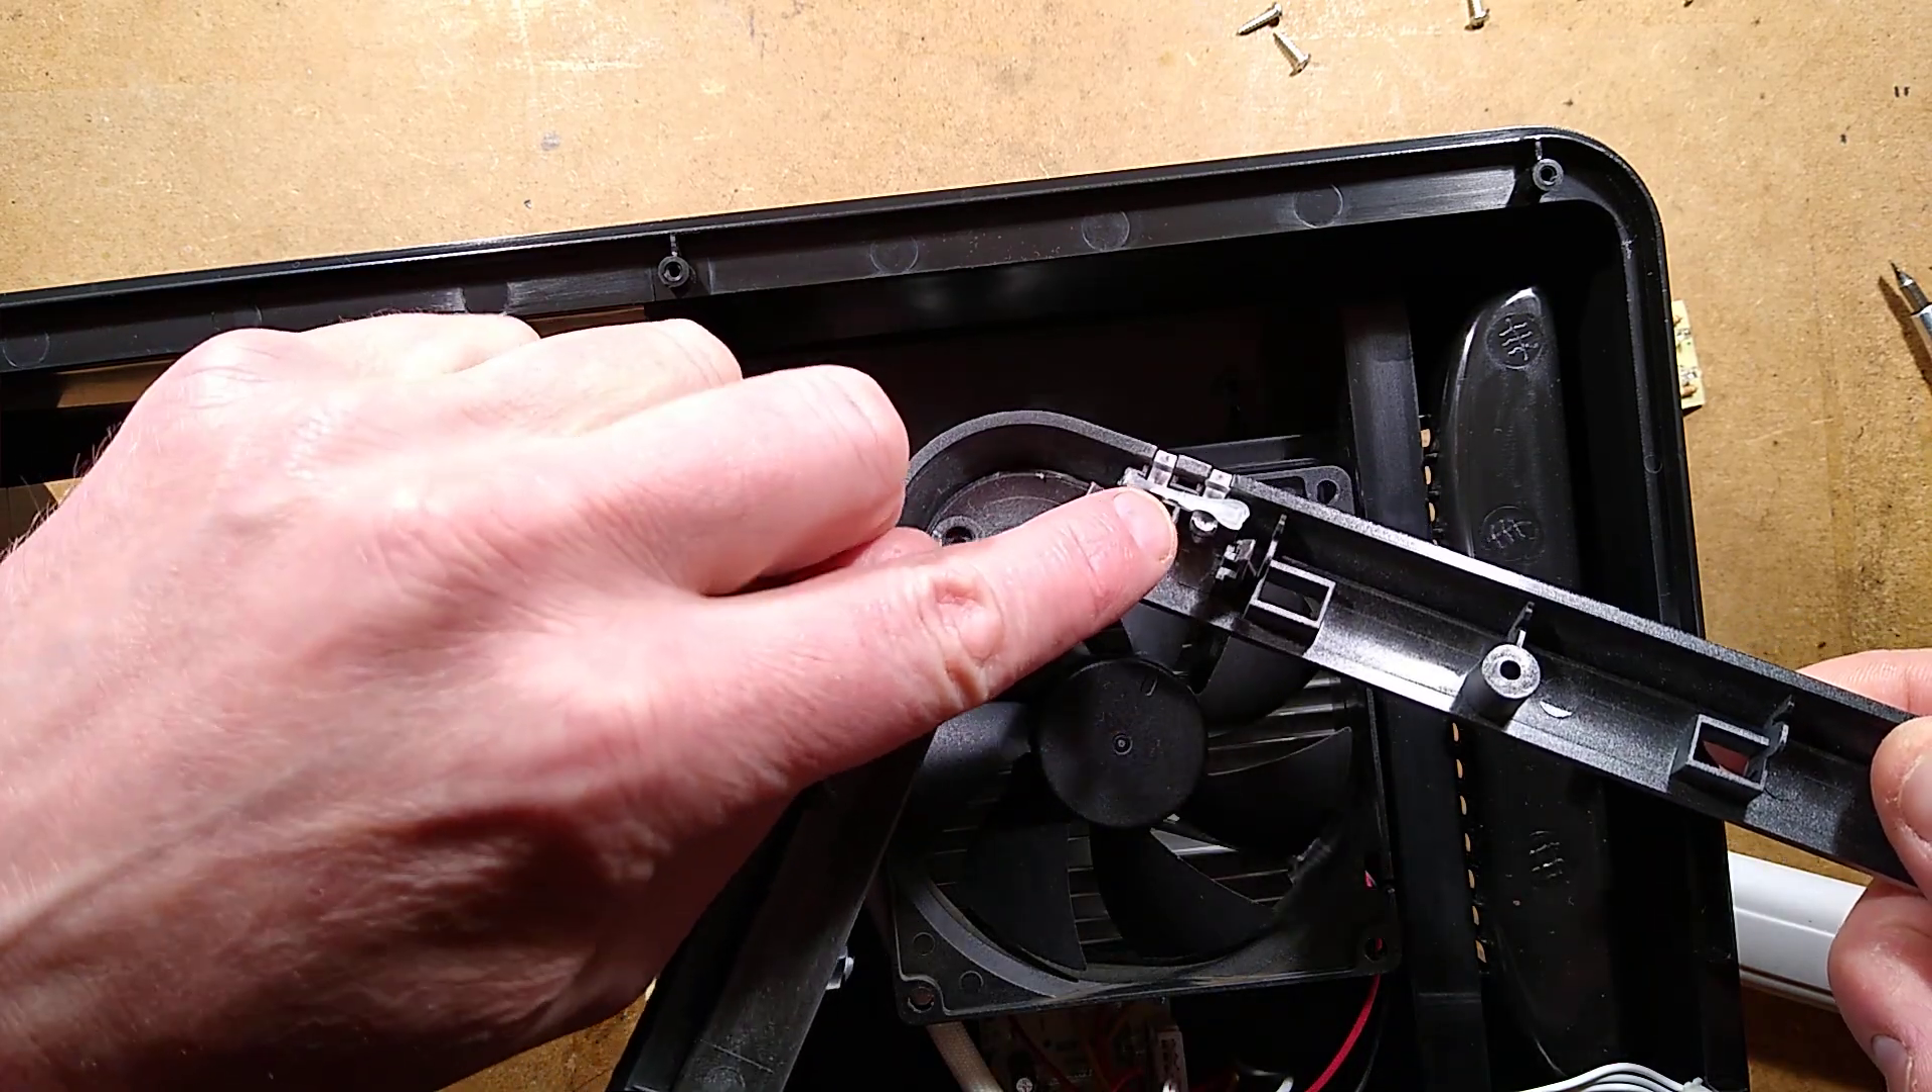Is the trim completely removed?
Yes.